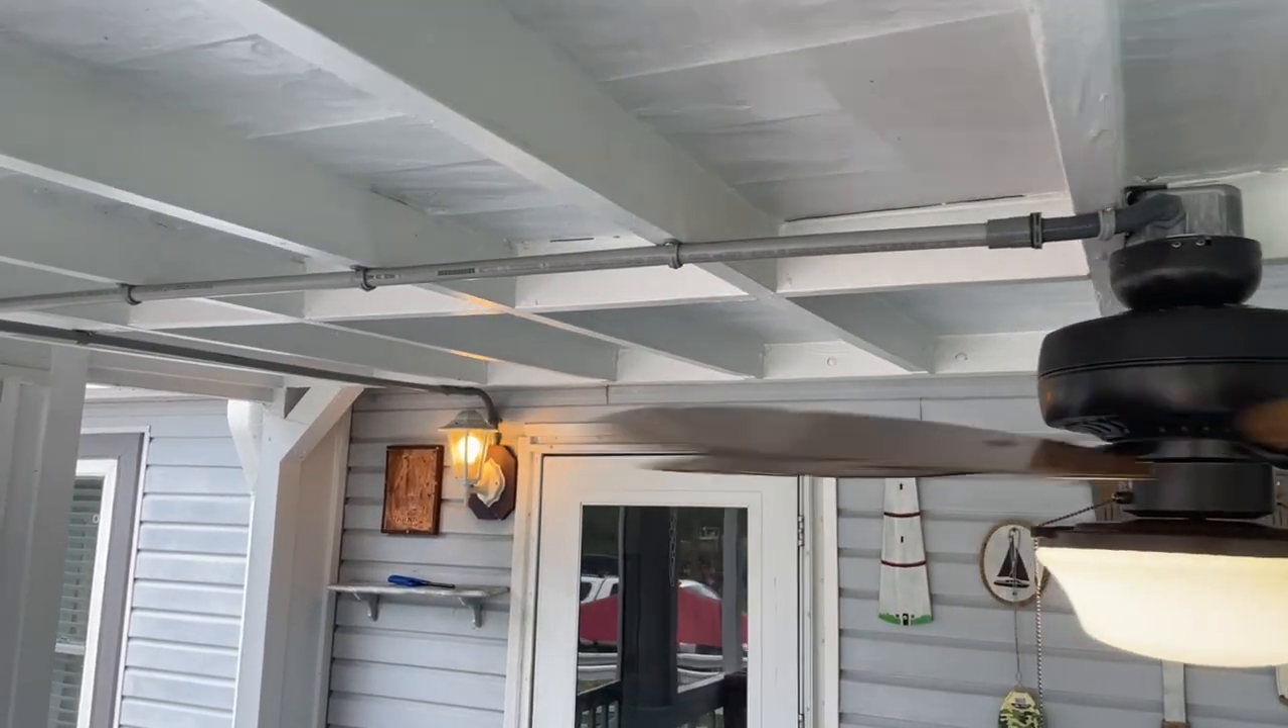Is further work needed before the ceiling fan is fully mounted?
No.